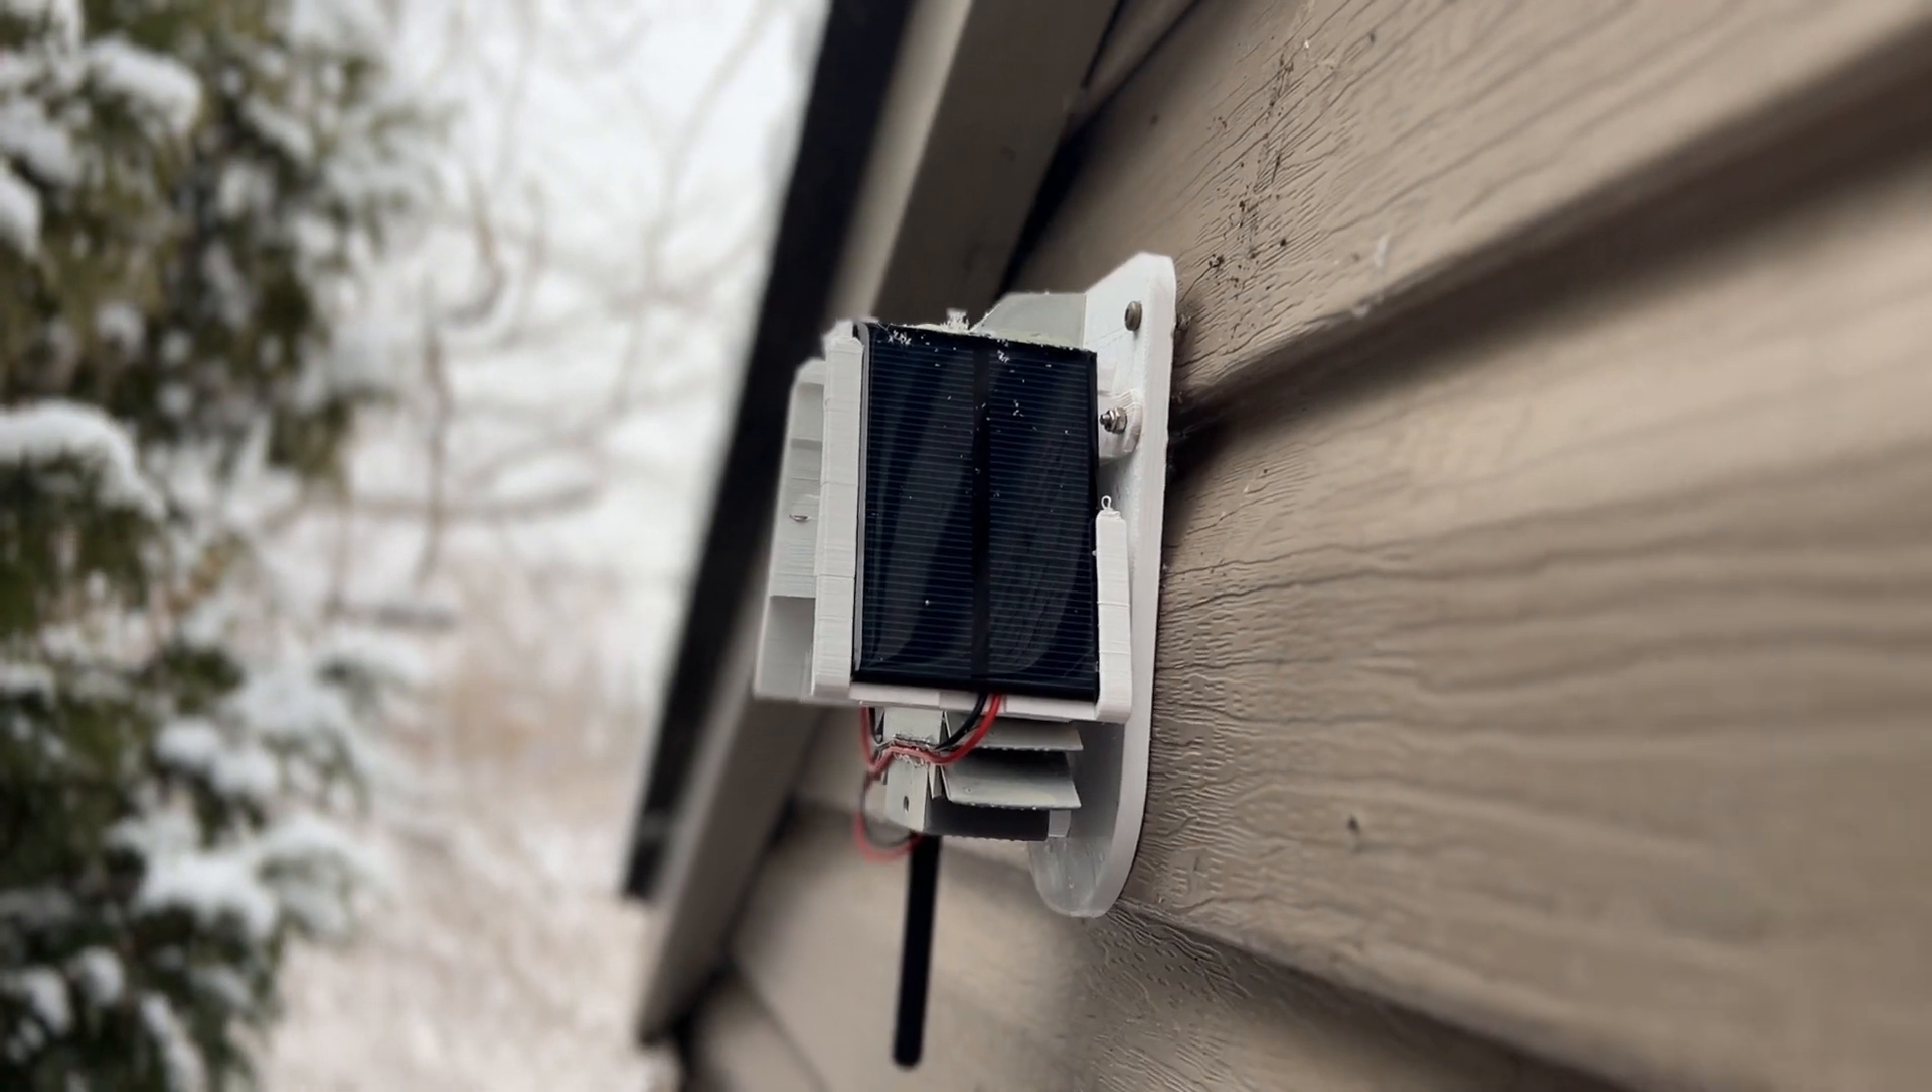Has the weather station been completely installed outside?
Yes.